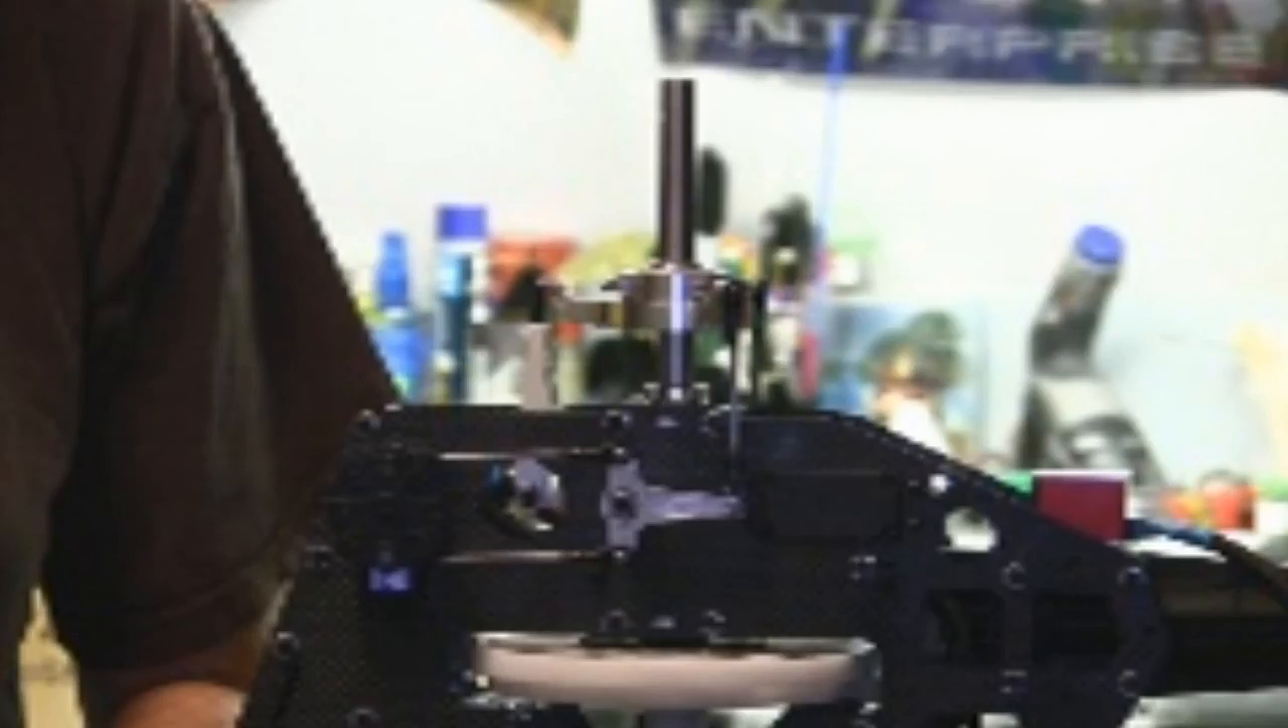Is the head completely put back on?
No.